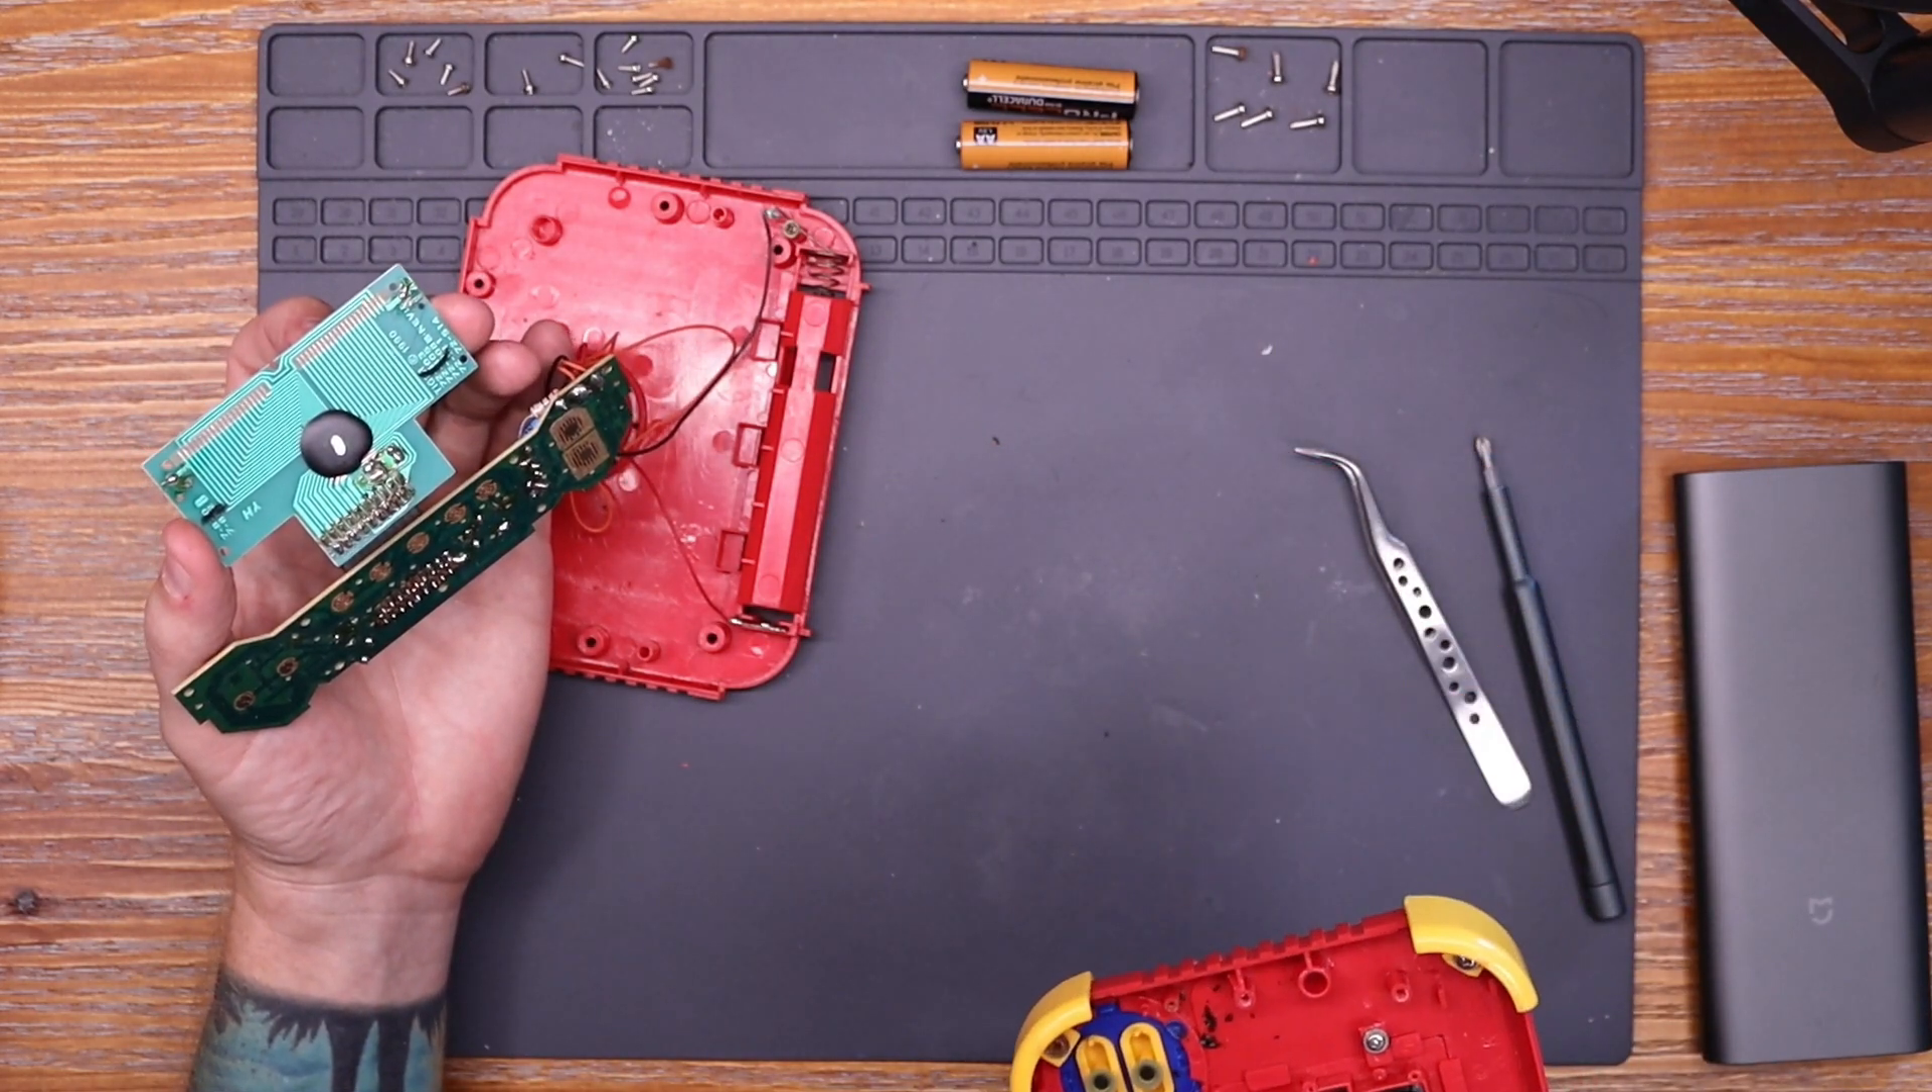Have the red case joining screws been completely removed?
Yes.